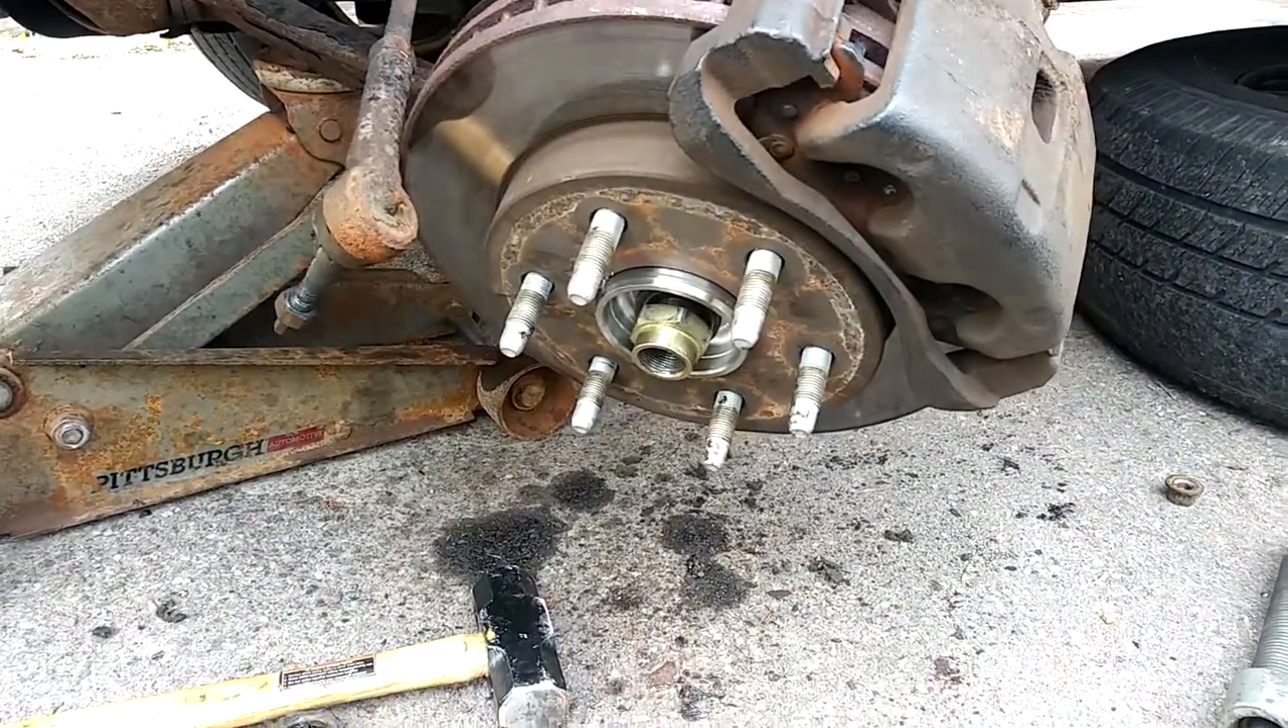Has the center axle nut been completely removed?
No.